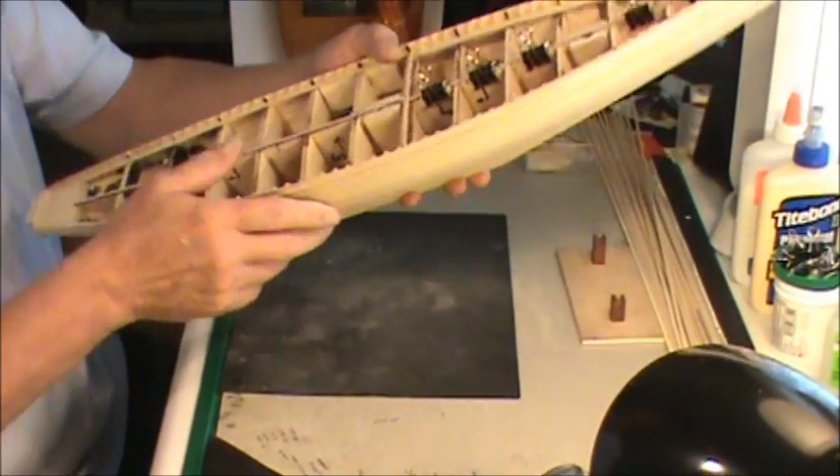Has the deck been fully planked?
No.